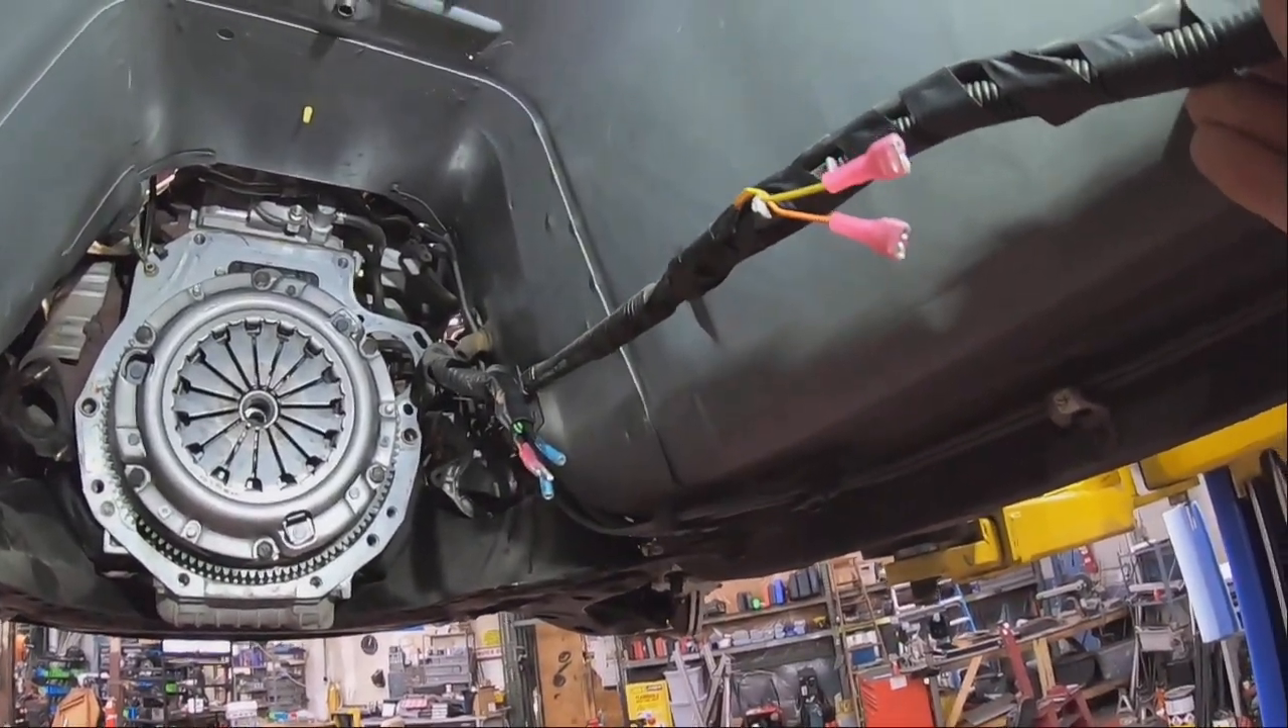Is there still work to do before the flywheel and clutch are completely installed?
No.